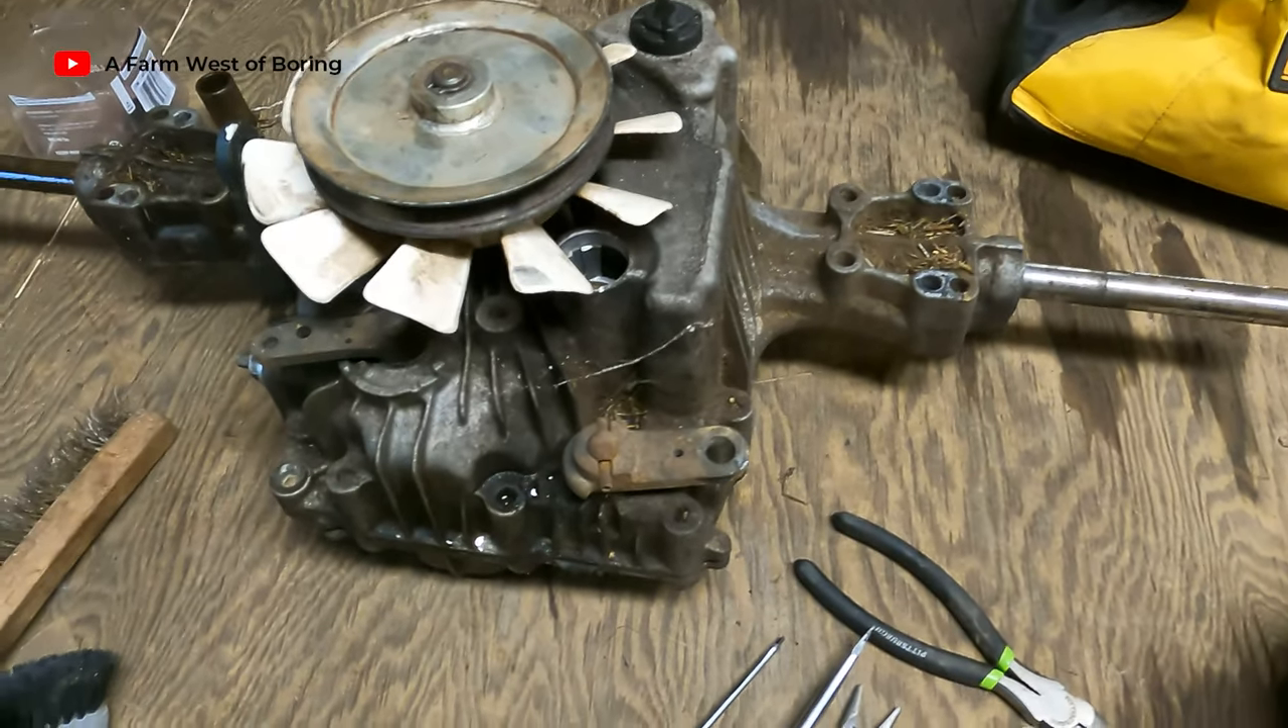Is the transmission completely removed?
Yes.